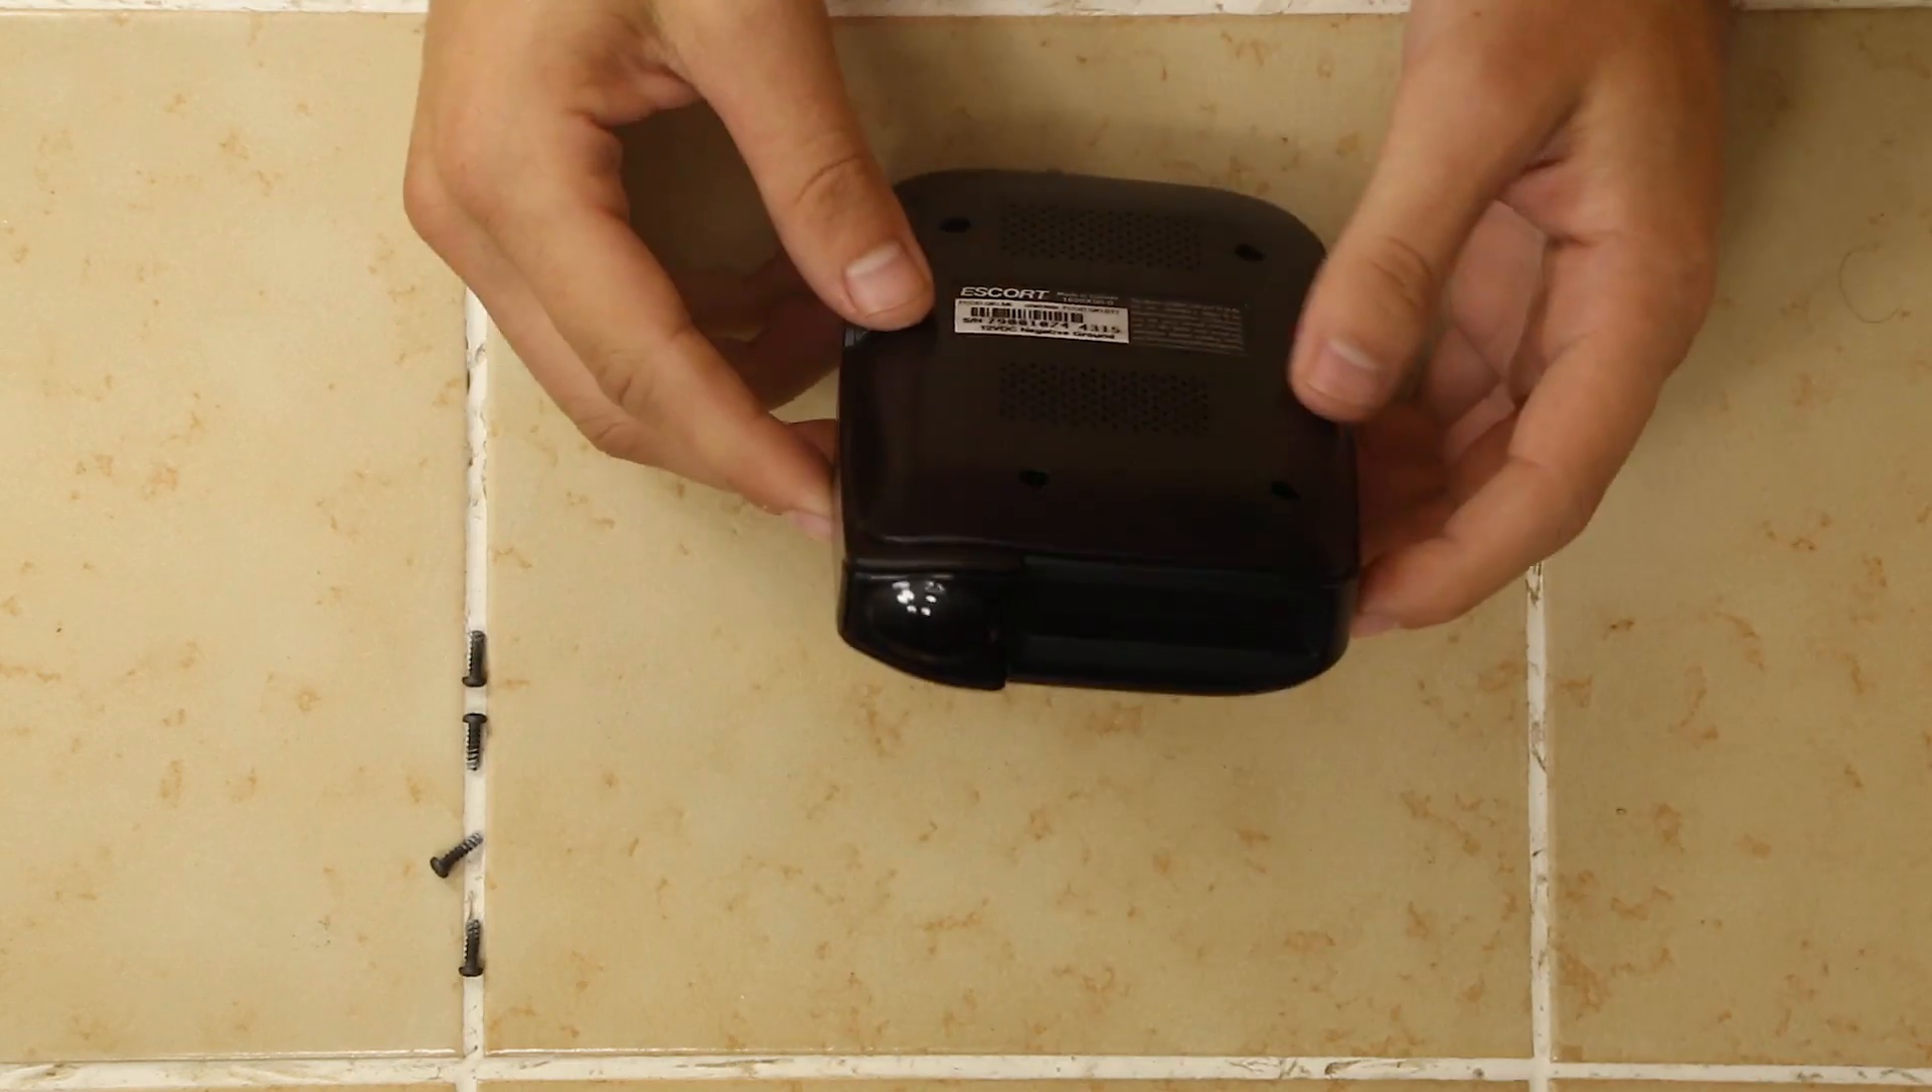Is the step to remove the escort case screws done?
Yes.